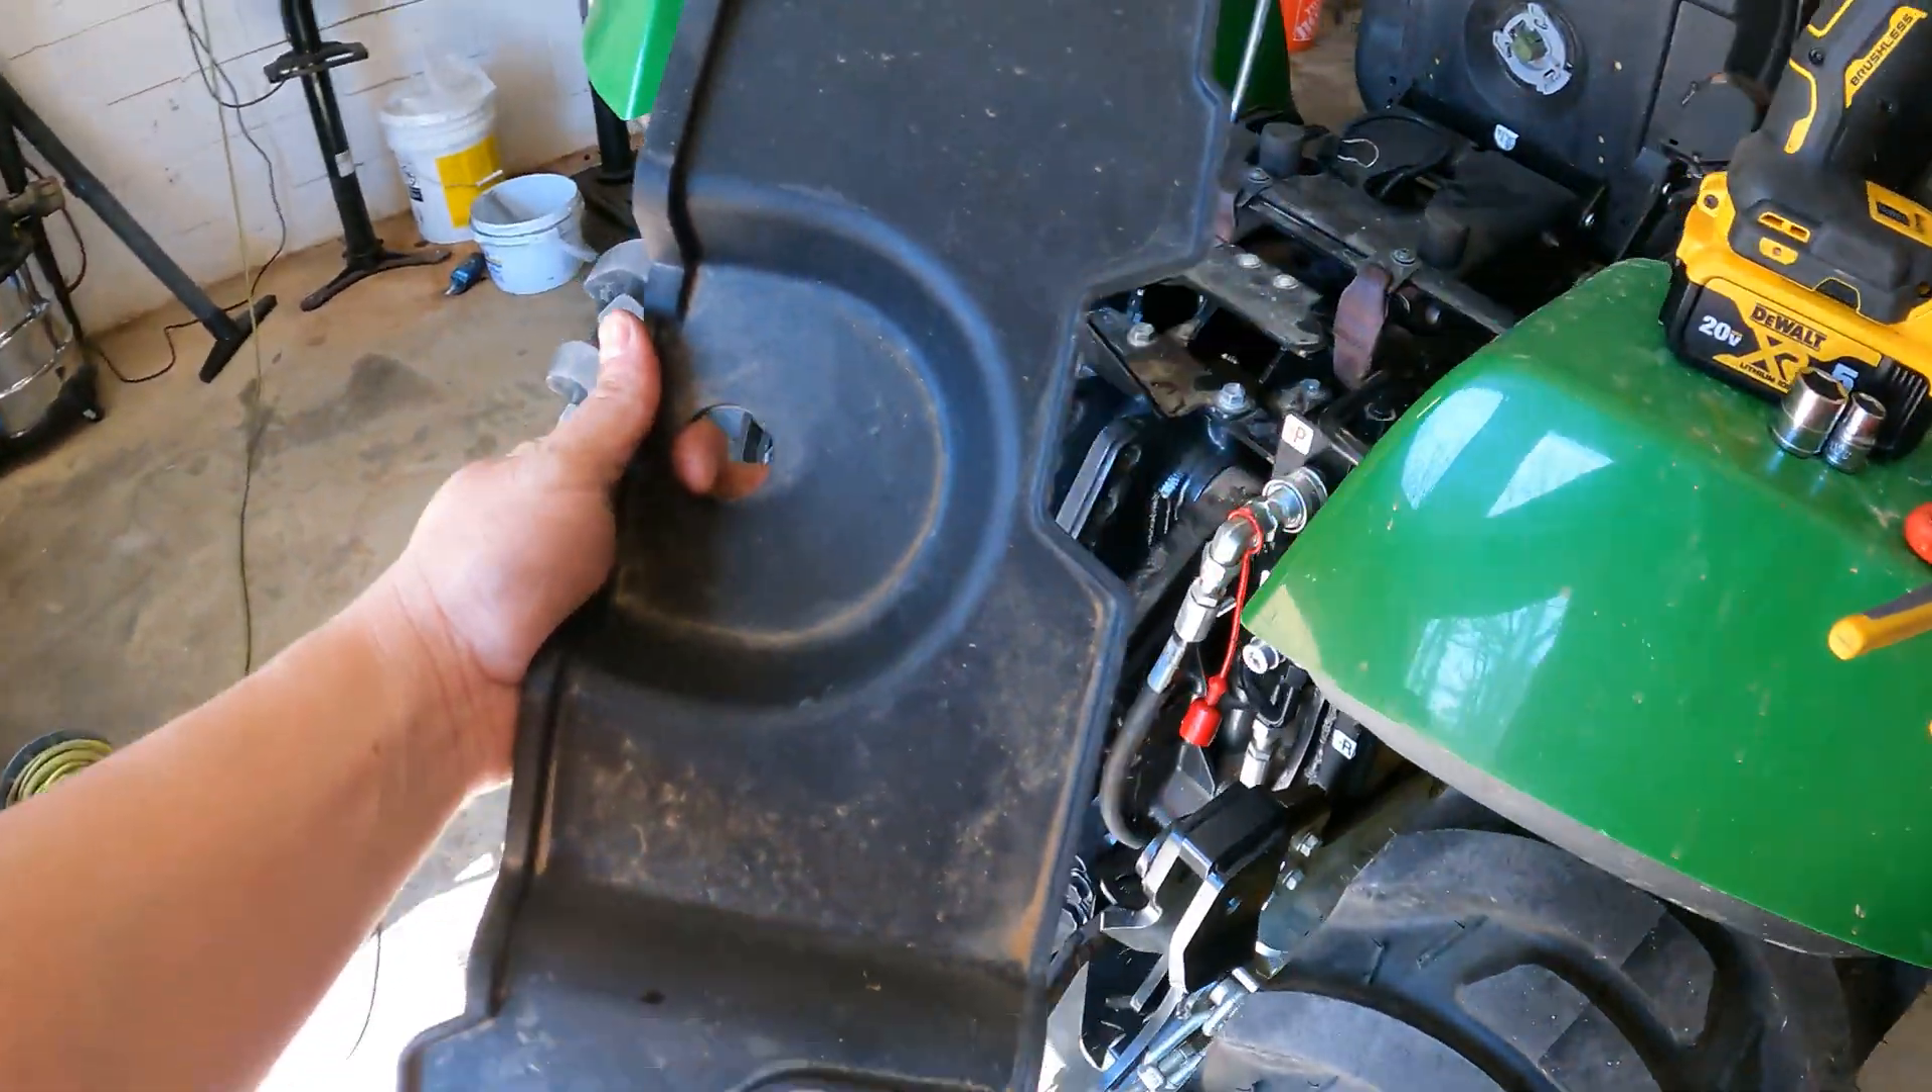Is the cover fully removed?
Yes.